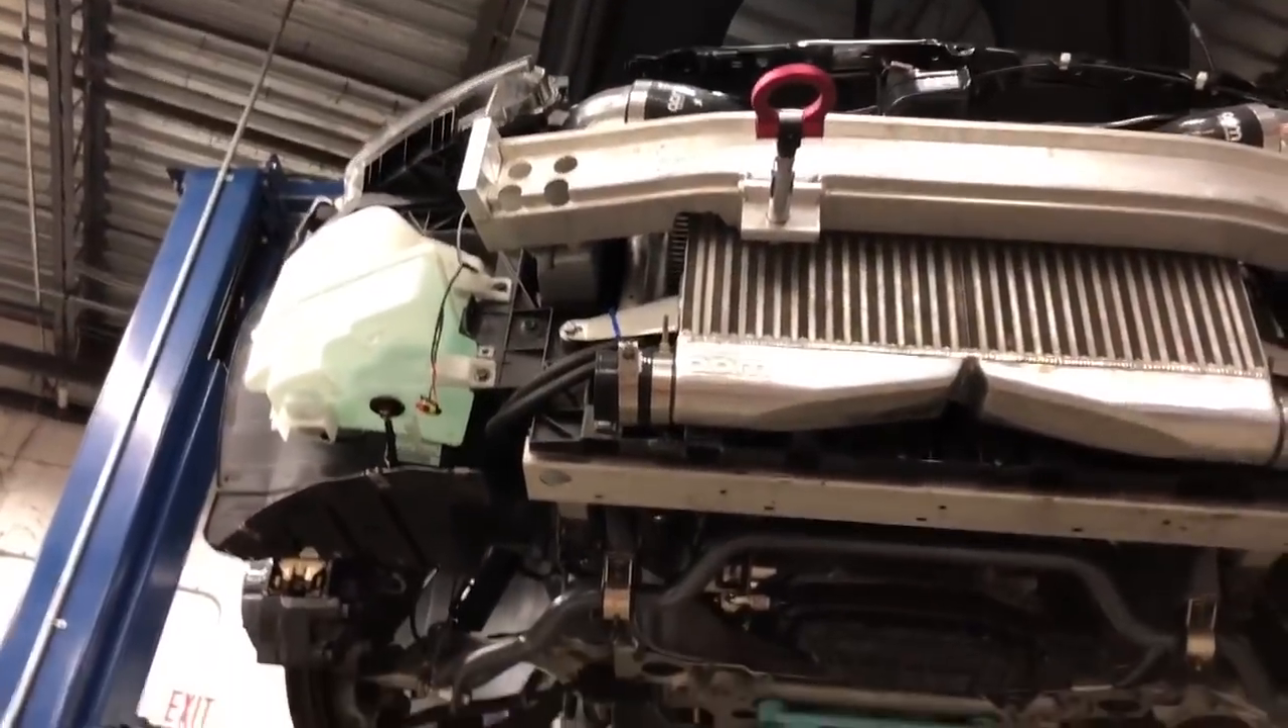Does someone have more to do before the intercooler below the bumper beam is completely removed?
Yes.